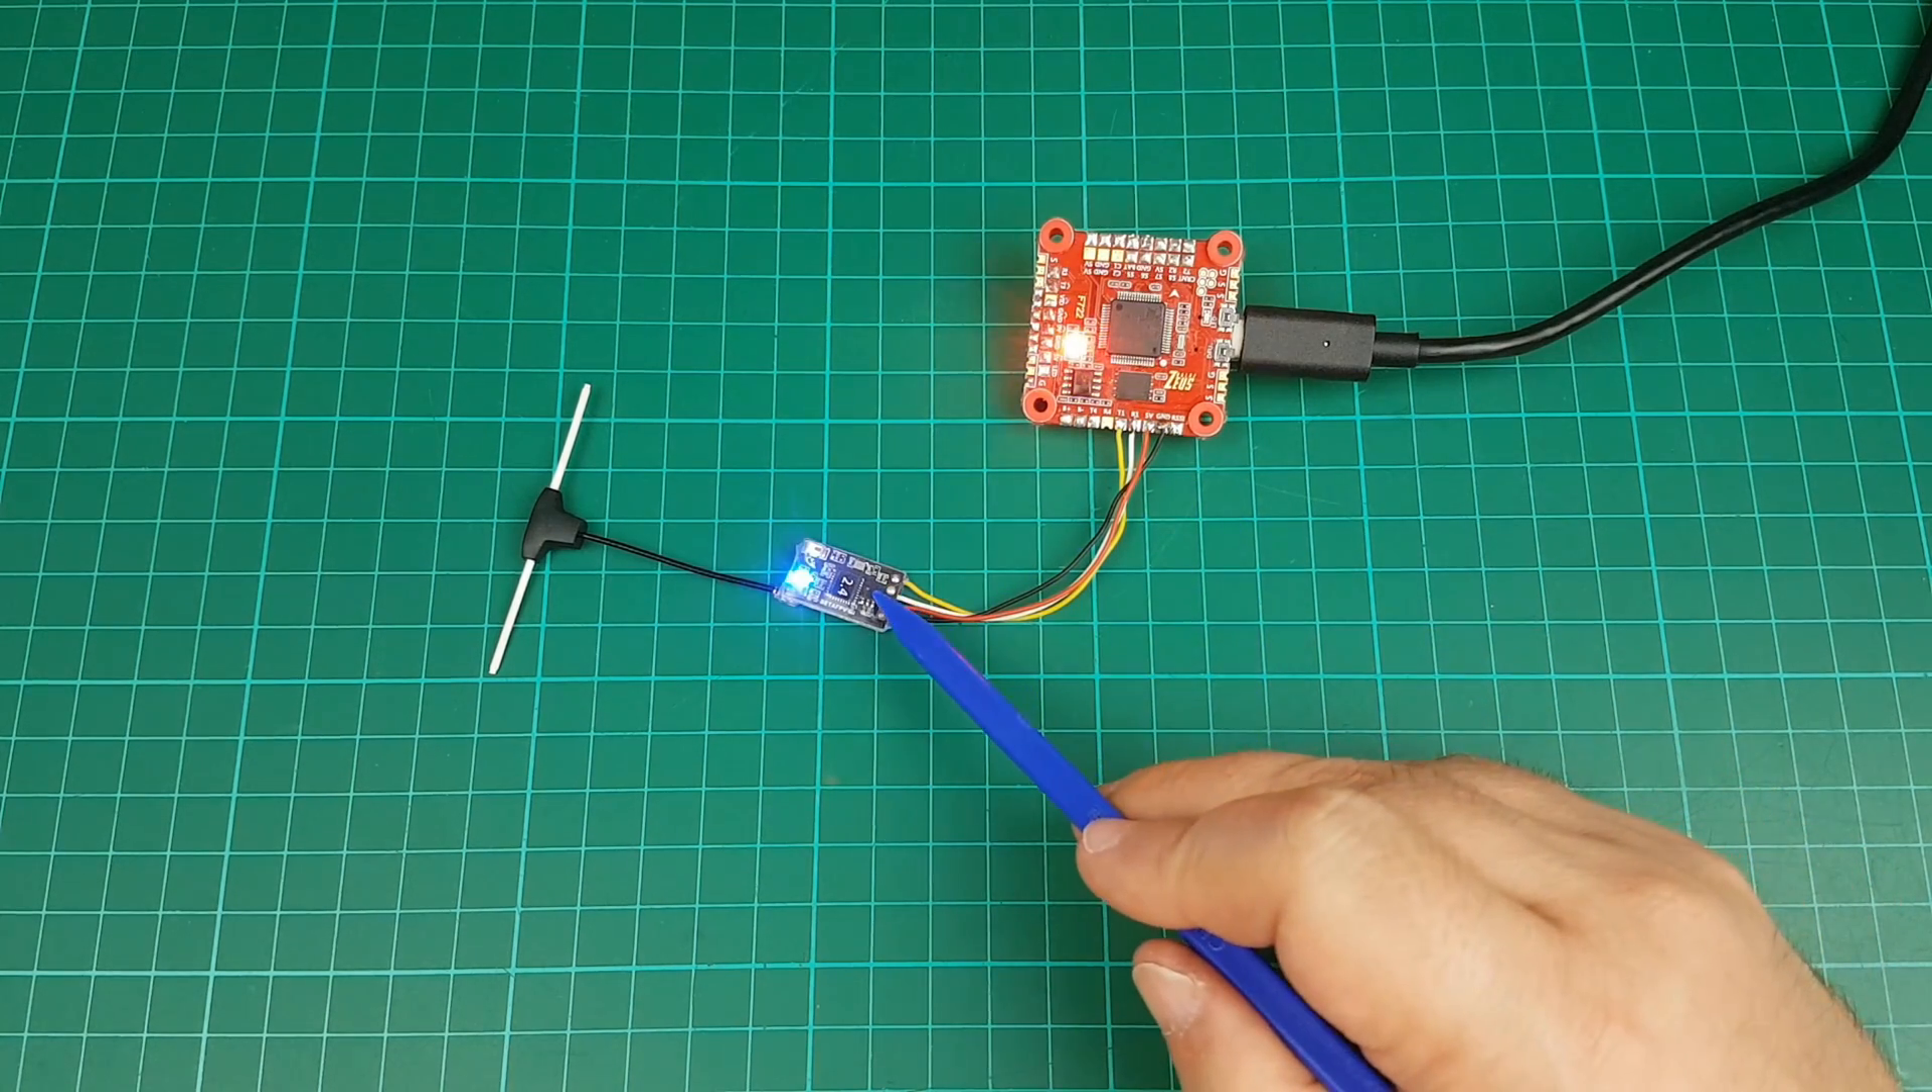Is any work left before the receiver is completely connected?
No.